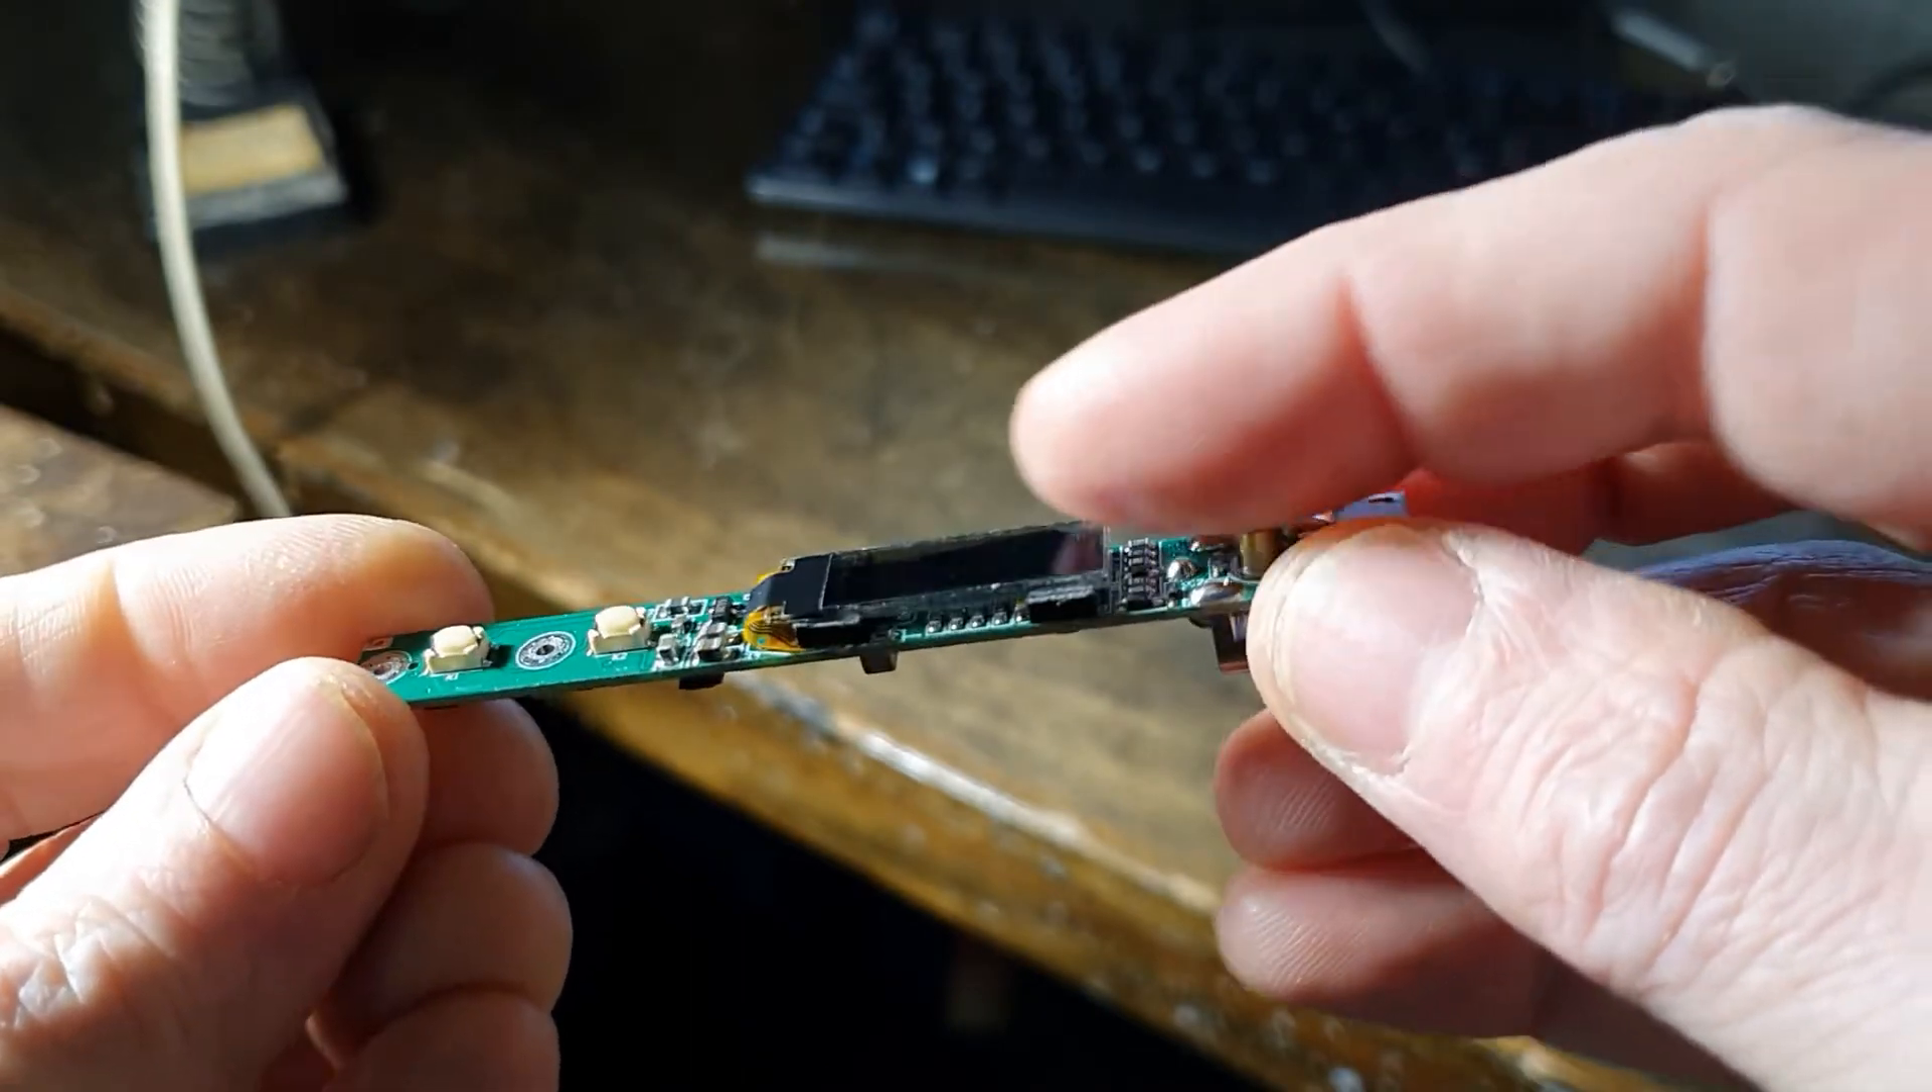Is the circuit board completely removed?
Yes.